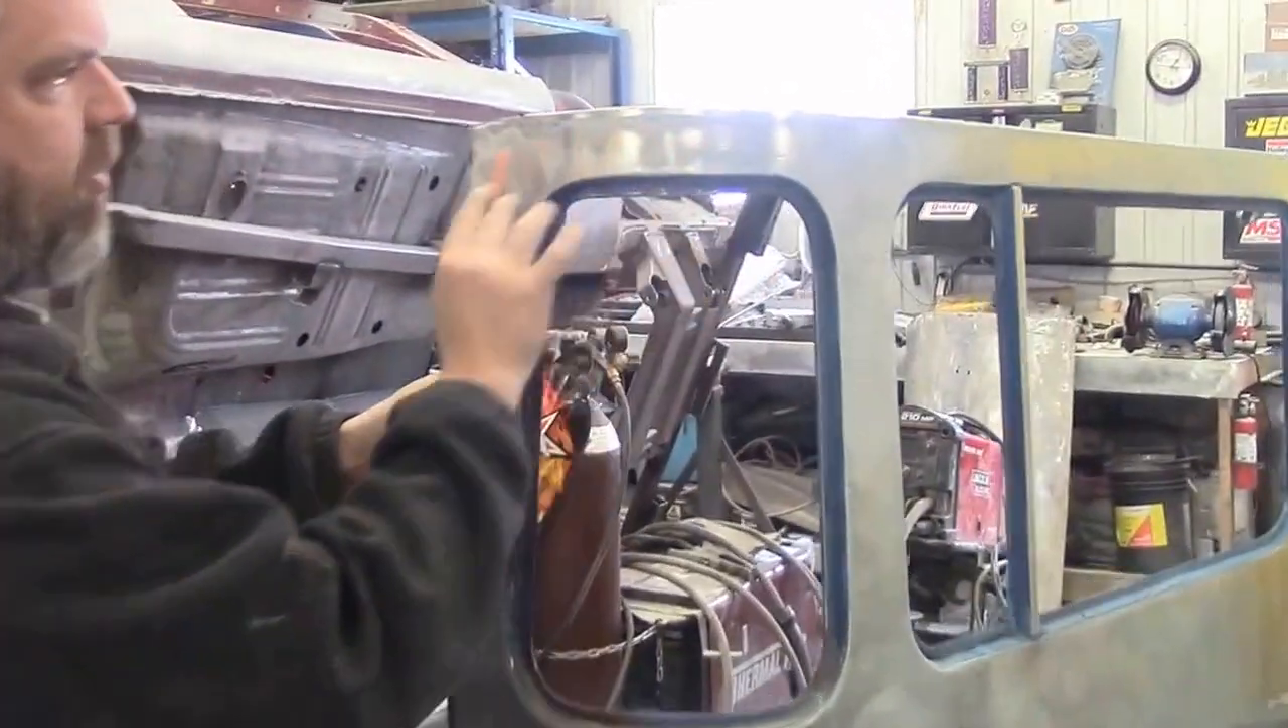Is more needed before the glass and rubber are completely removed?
No.